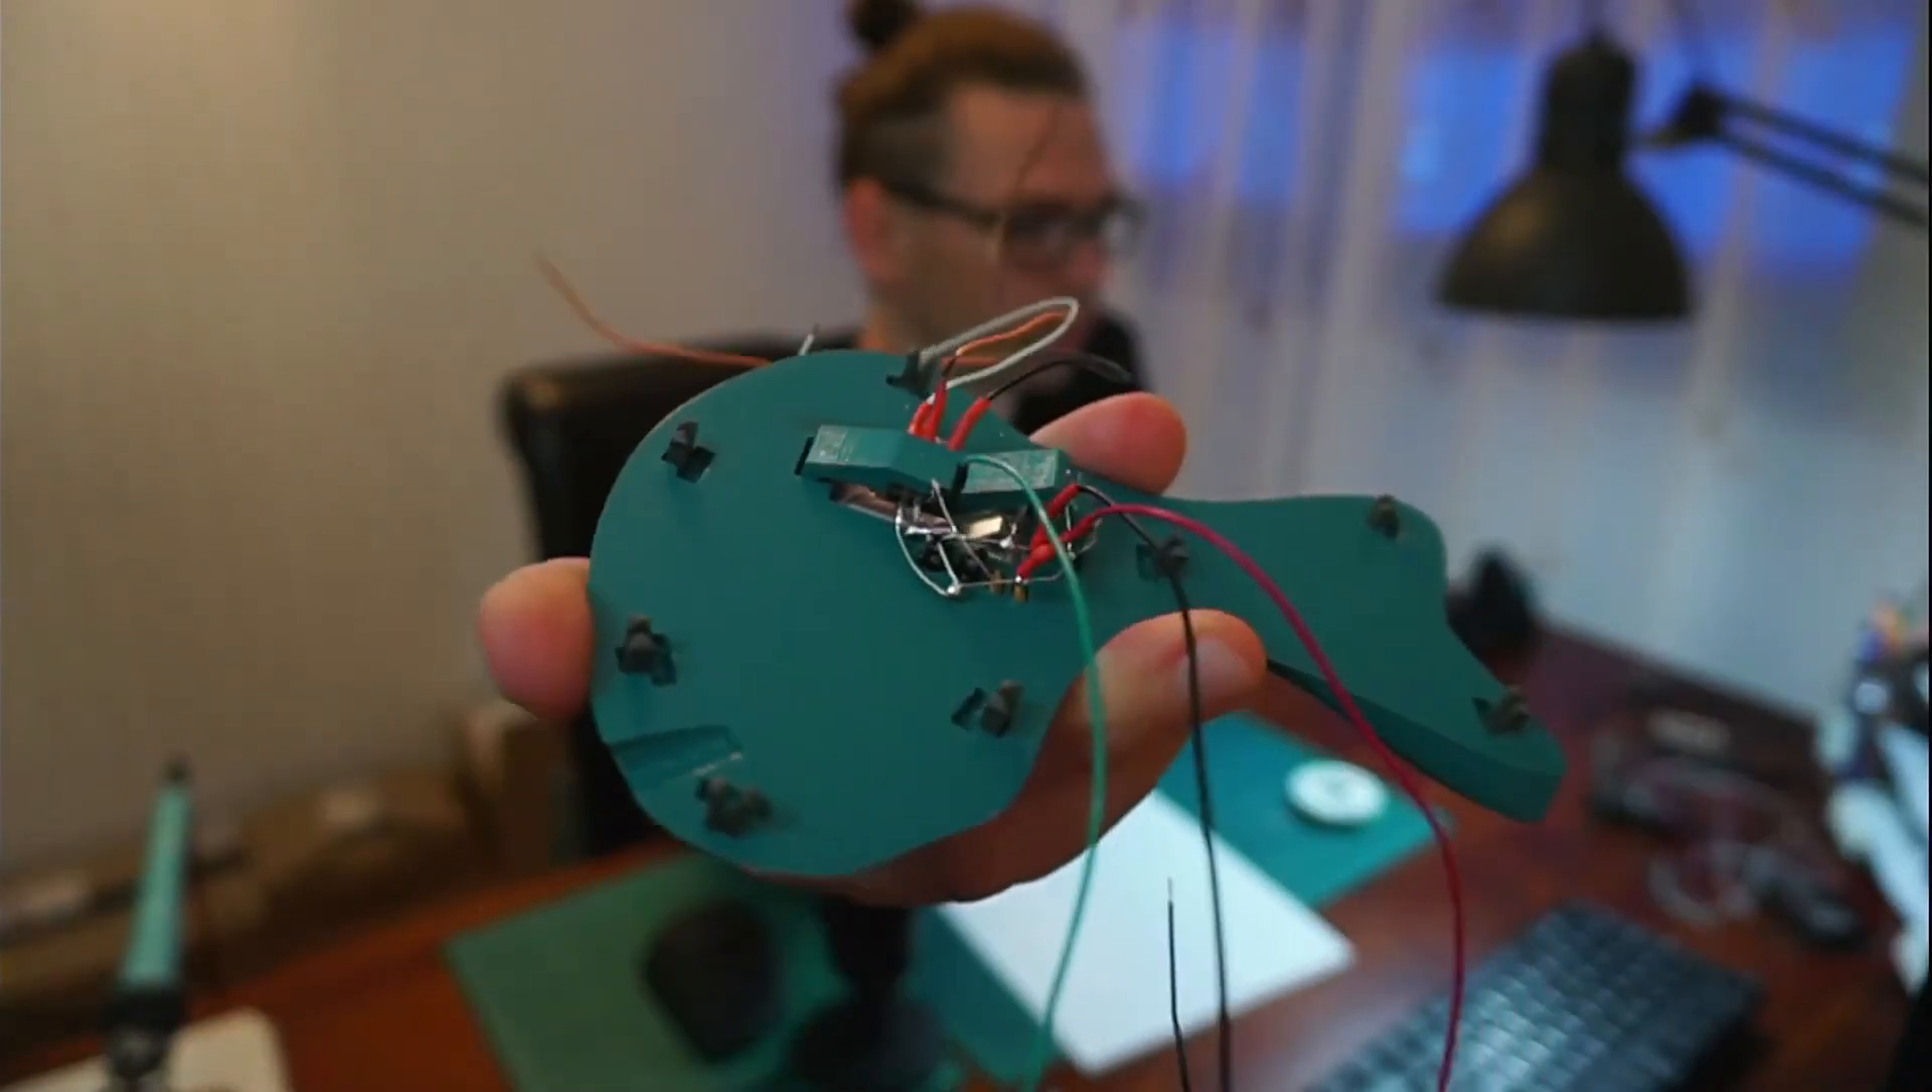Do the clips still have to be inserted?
No.